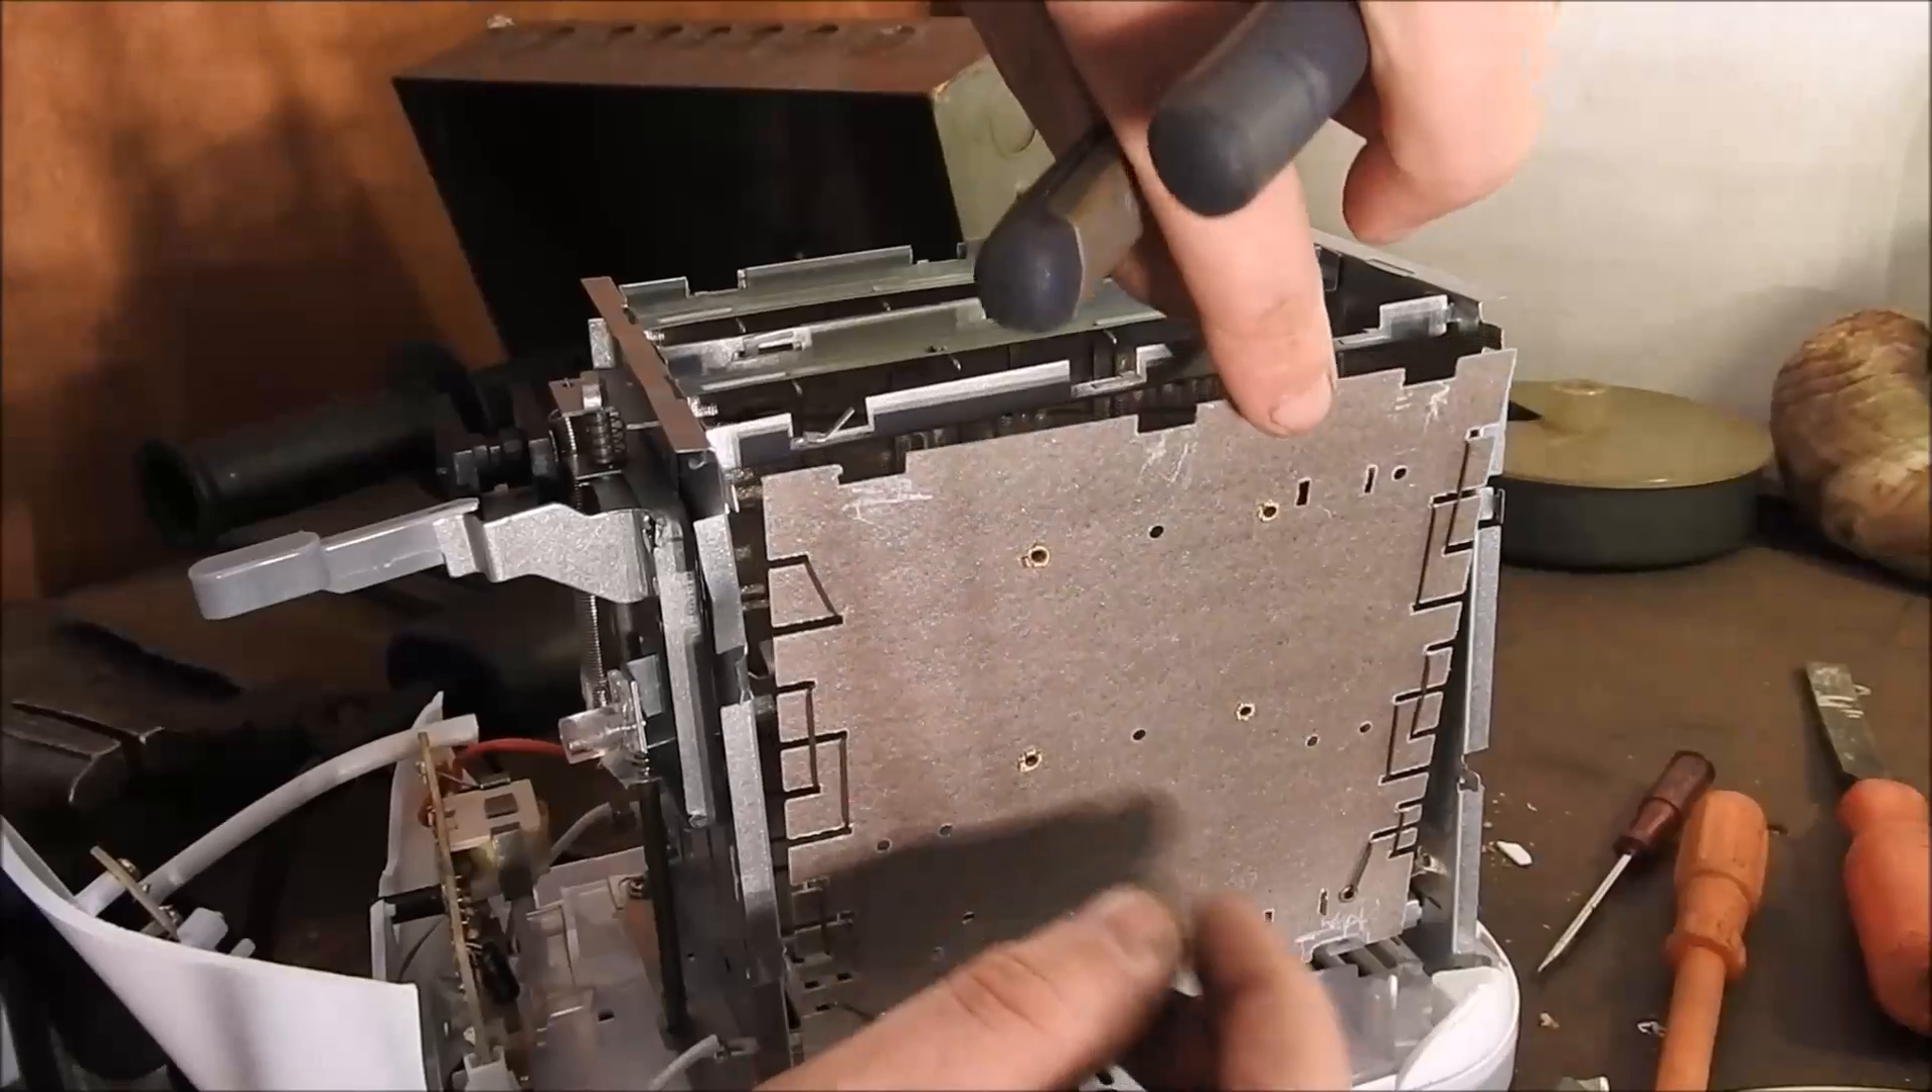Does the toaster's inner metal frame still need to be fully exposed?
No.